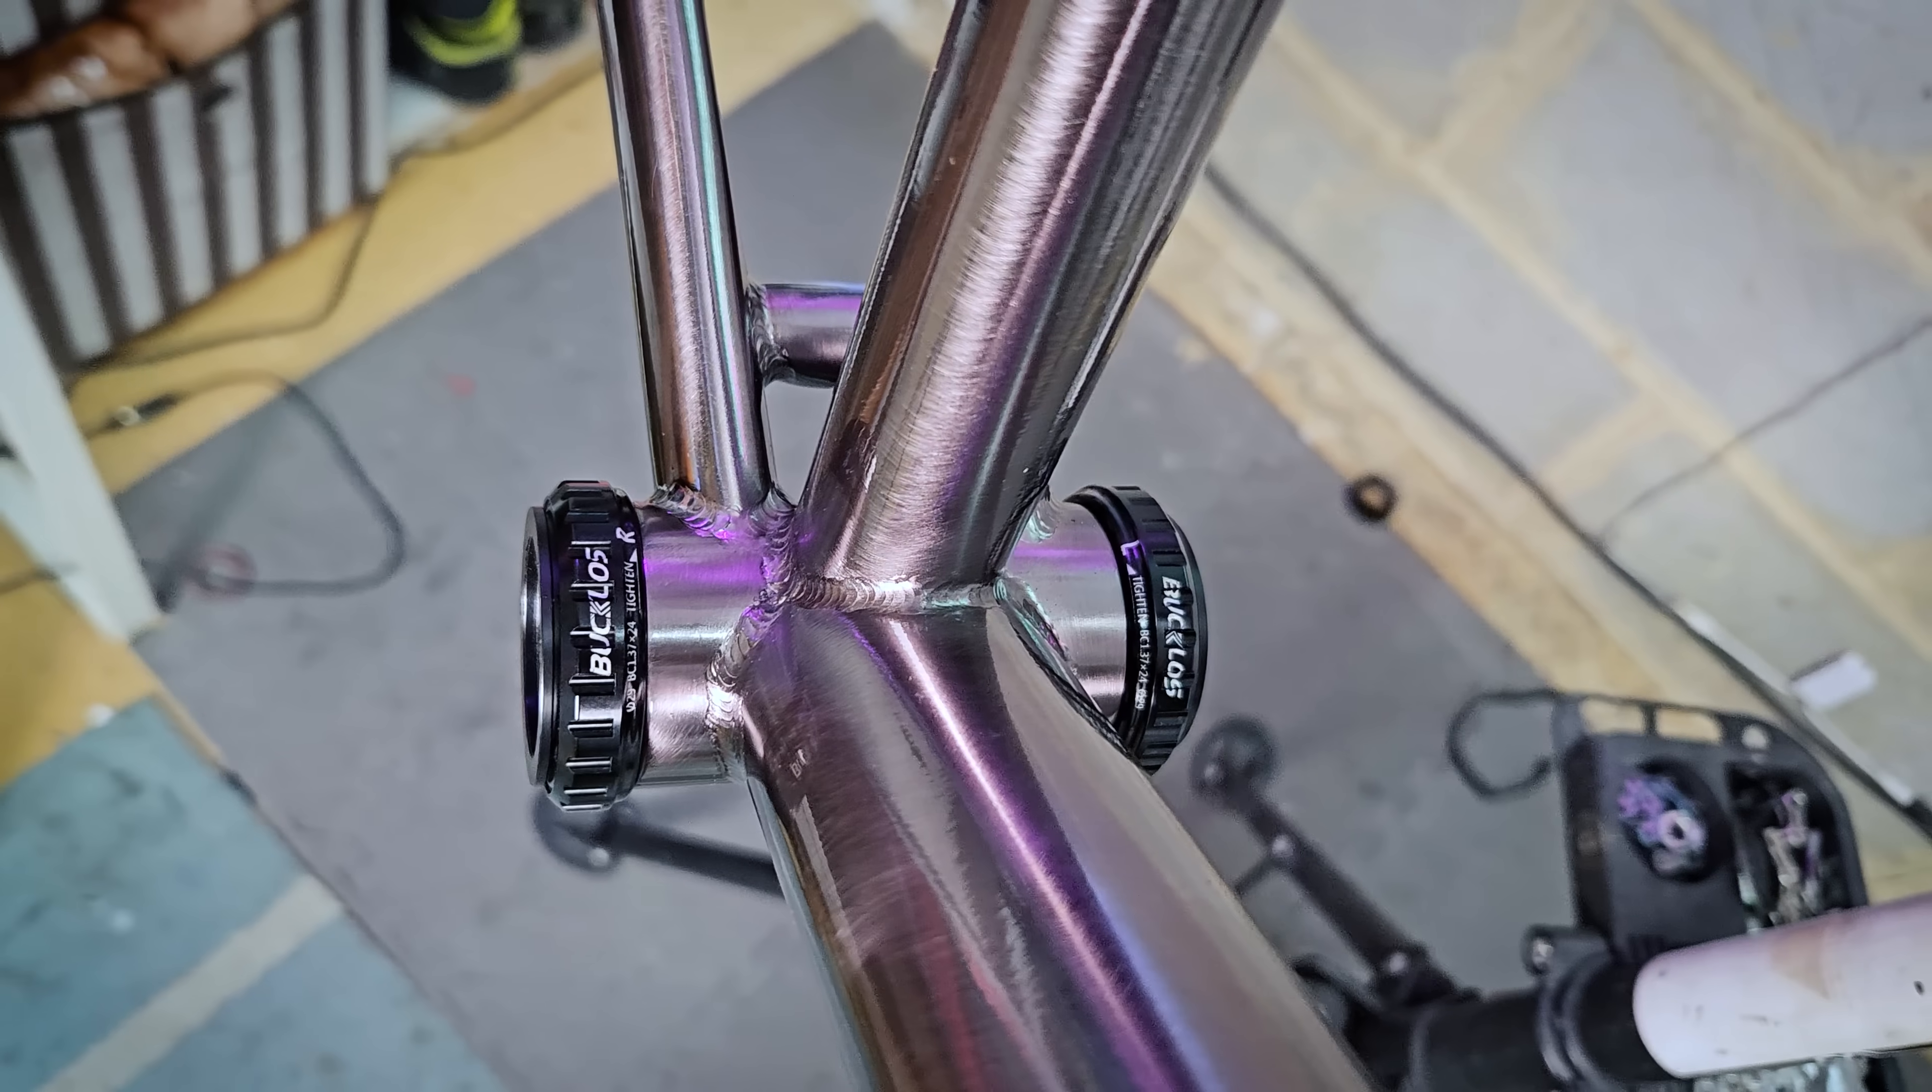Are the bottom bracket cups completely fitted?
Yes.